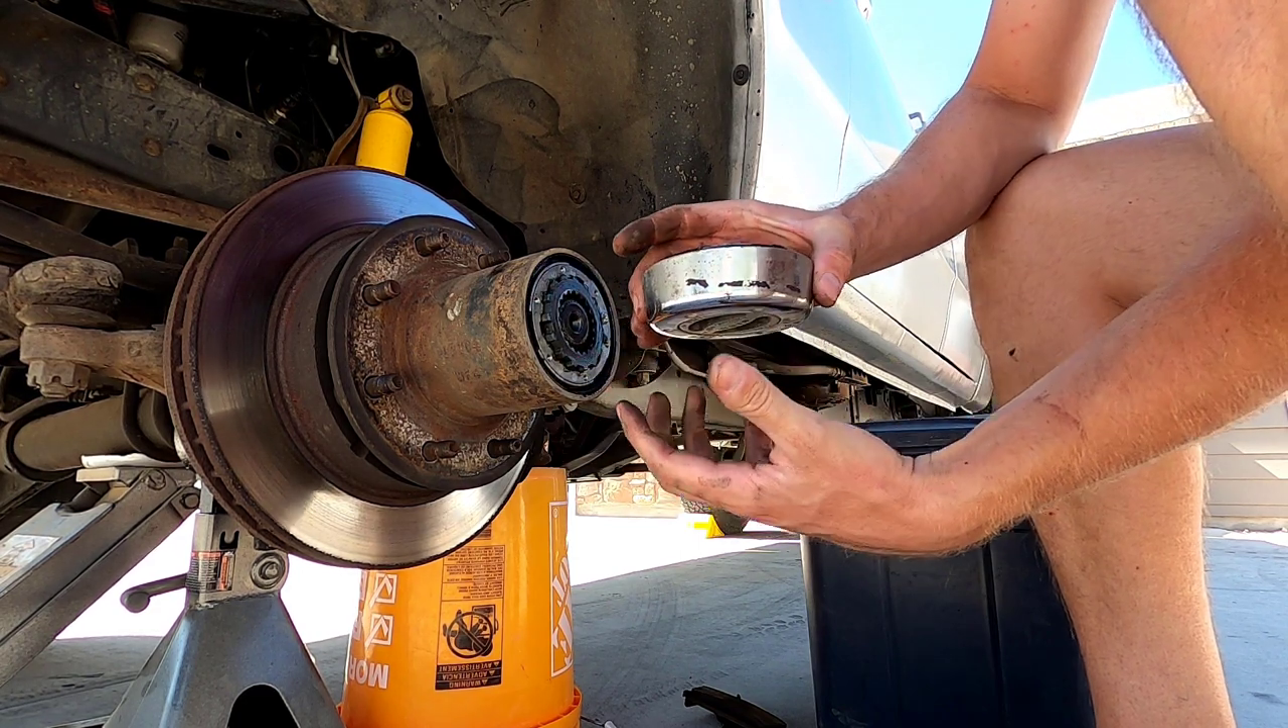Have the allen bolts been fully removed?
Yes.